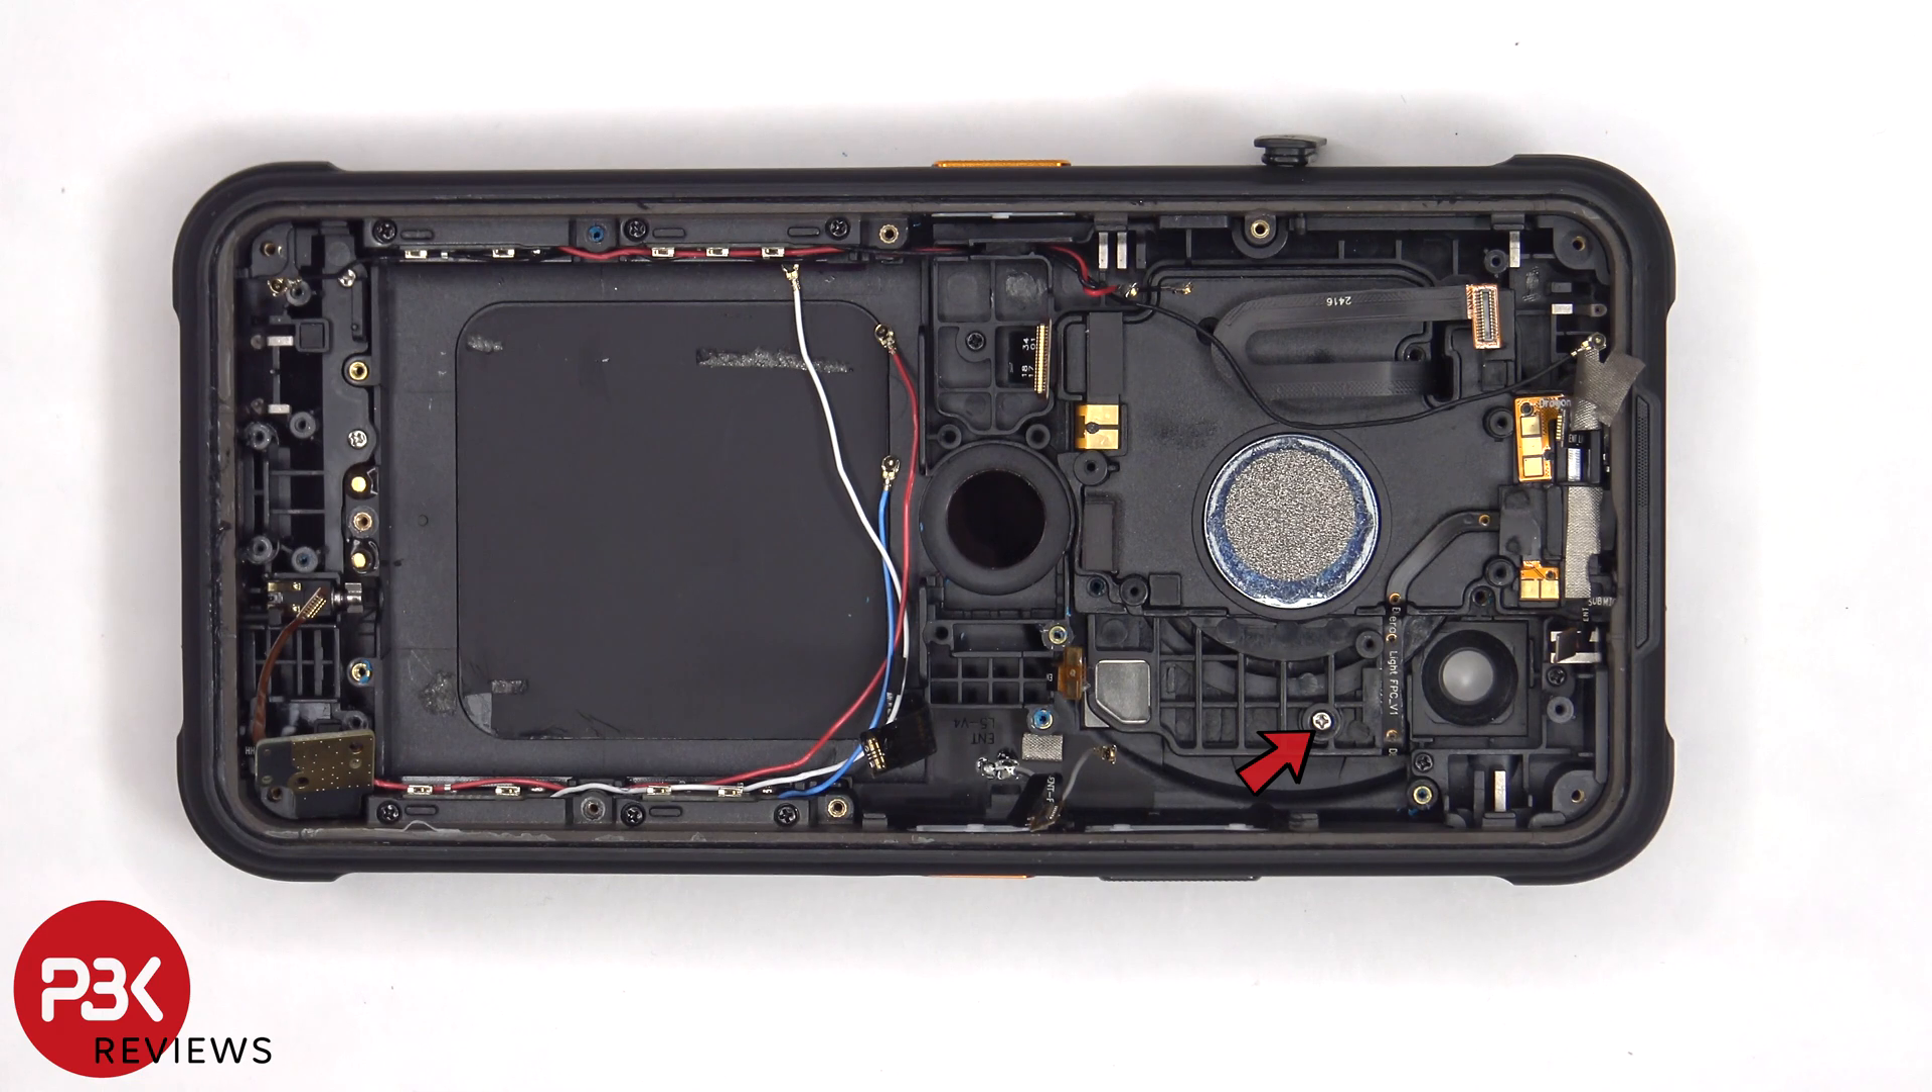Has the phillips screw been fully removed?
No.